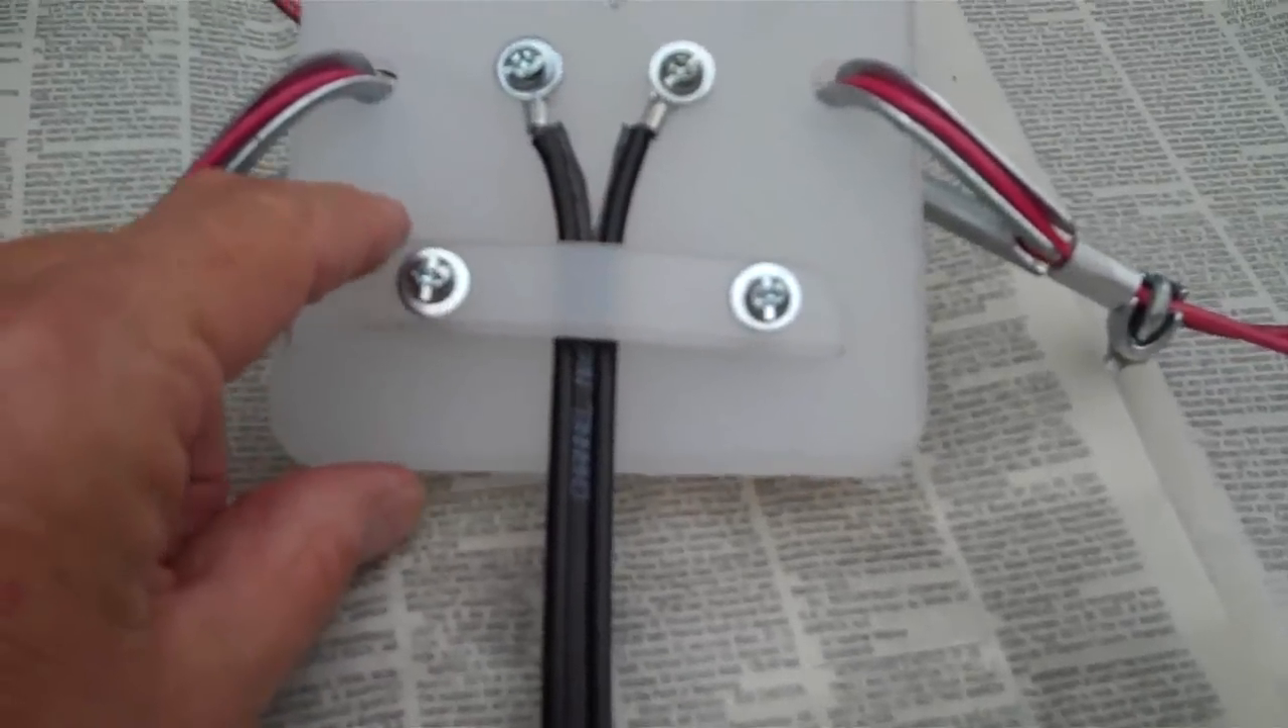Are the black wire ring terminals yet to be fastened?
No.